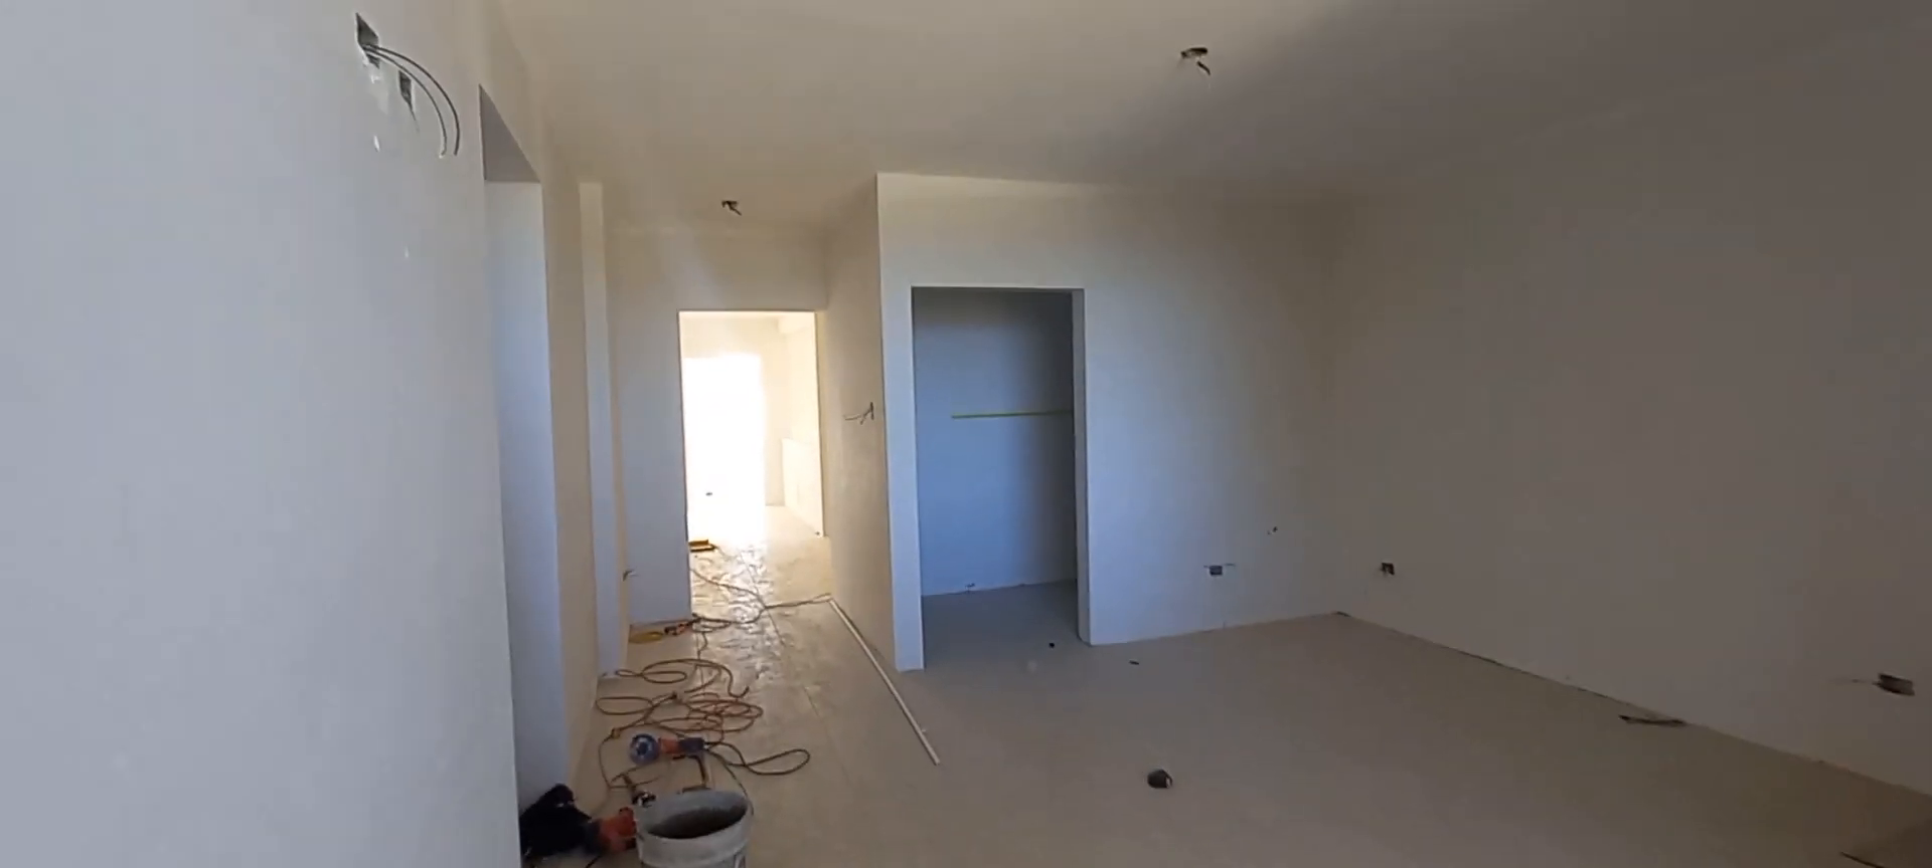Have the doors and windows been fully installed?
No.